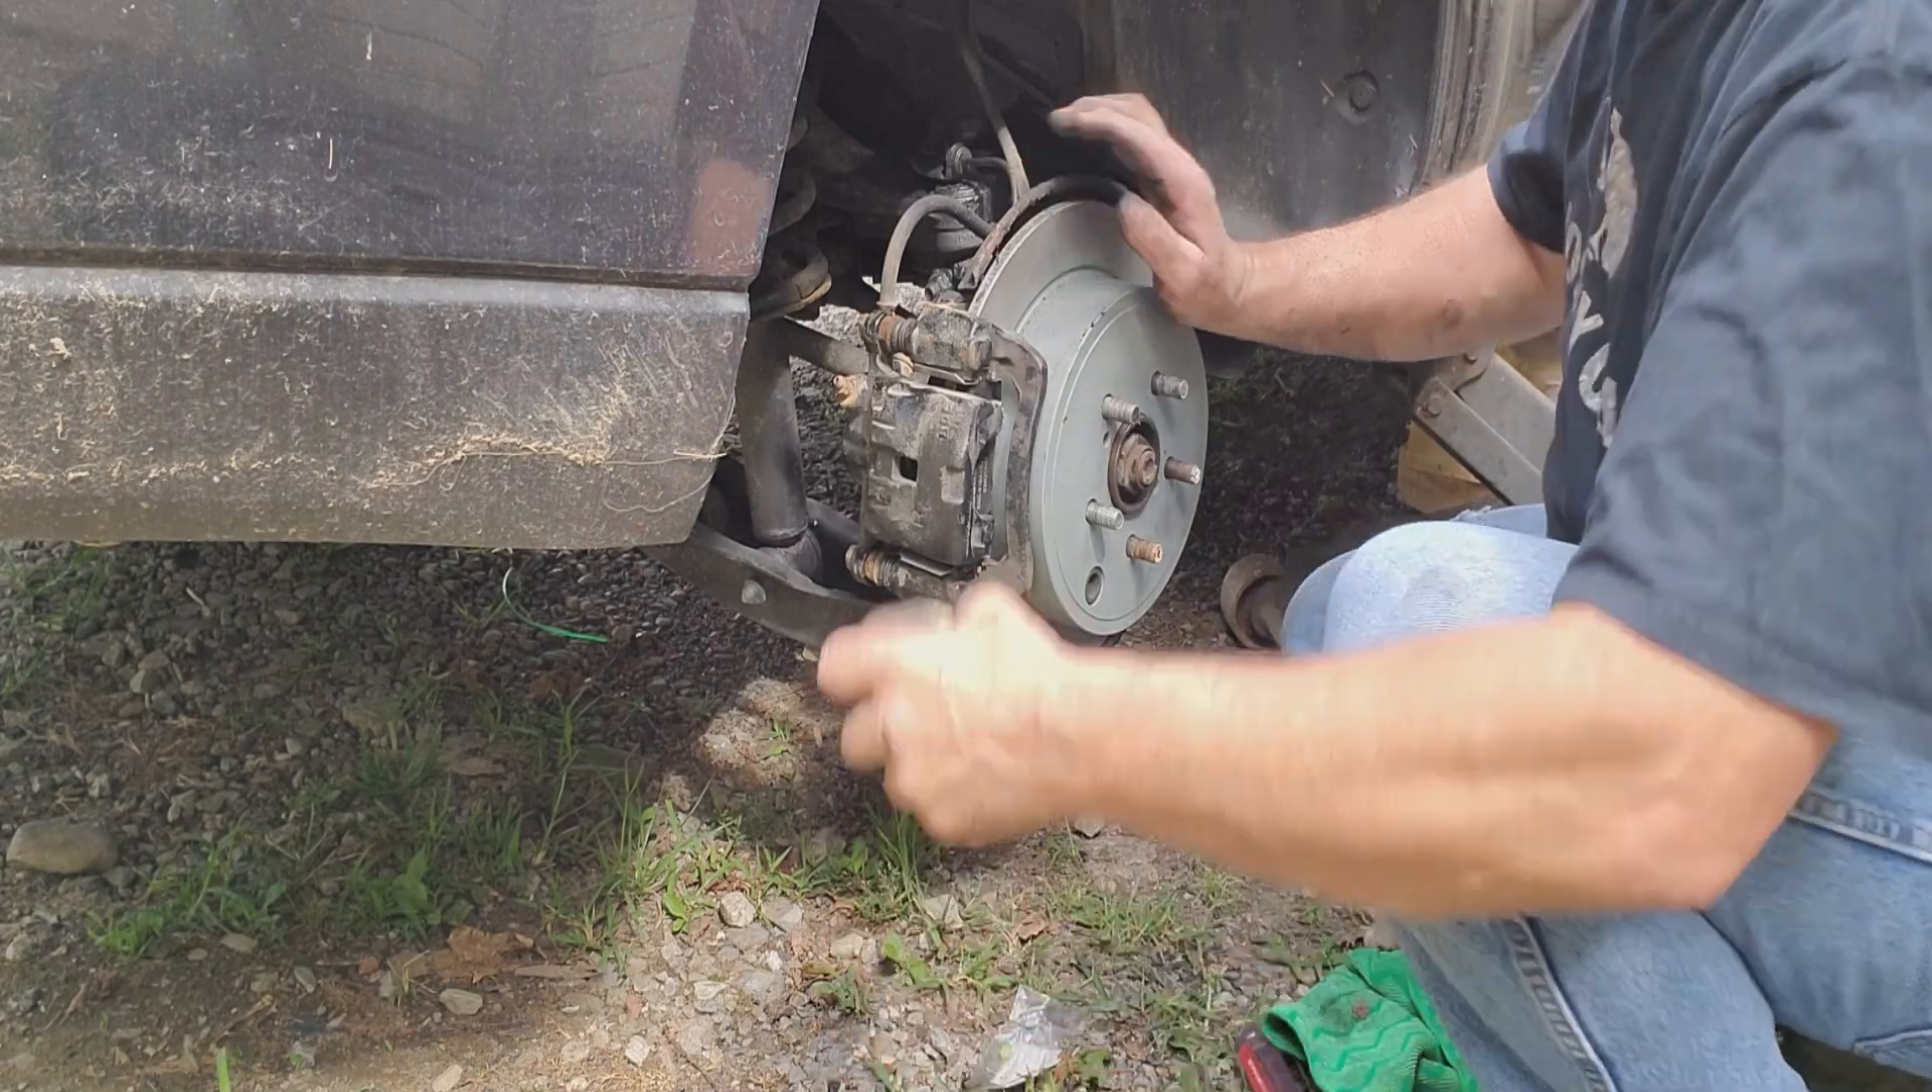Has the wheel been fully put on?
No.